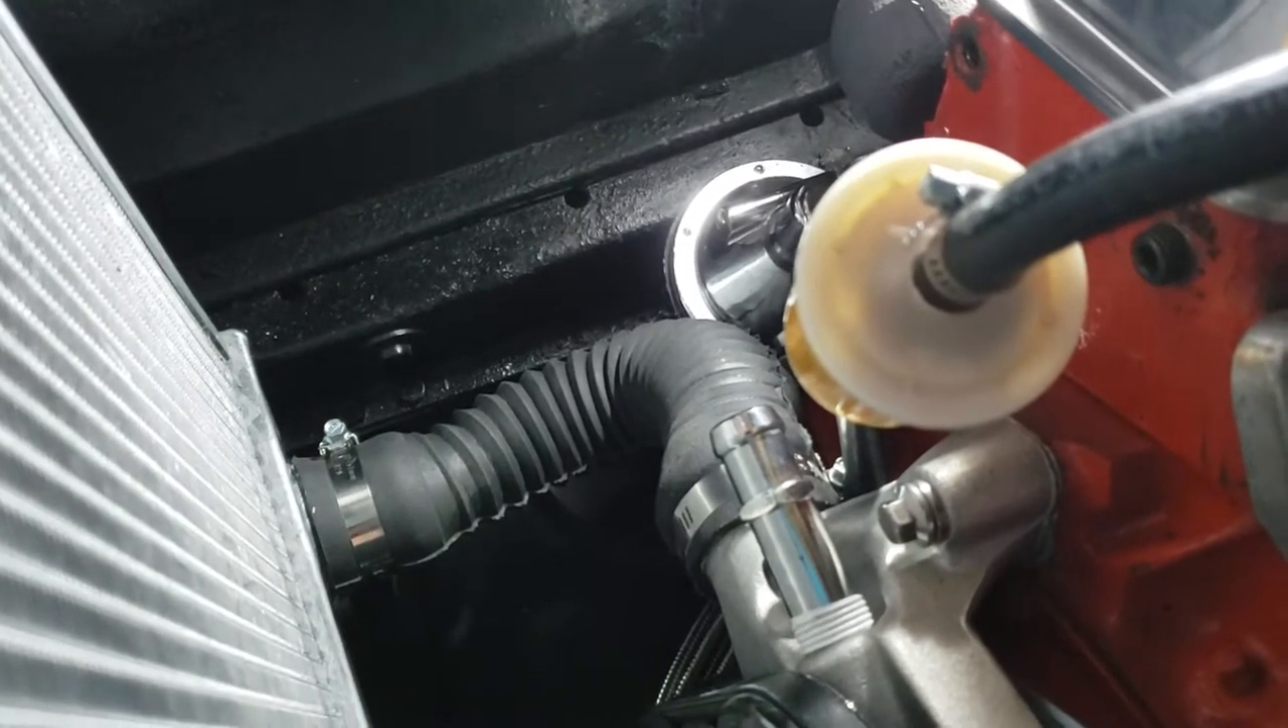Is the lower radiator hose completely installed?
Yes.